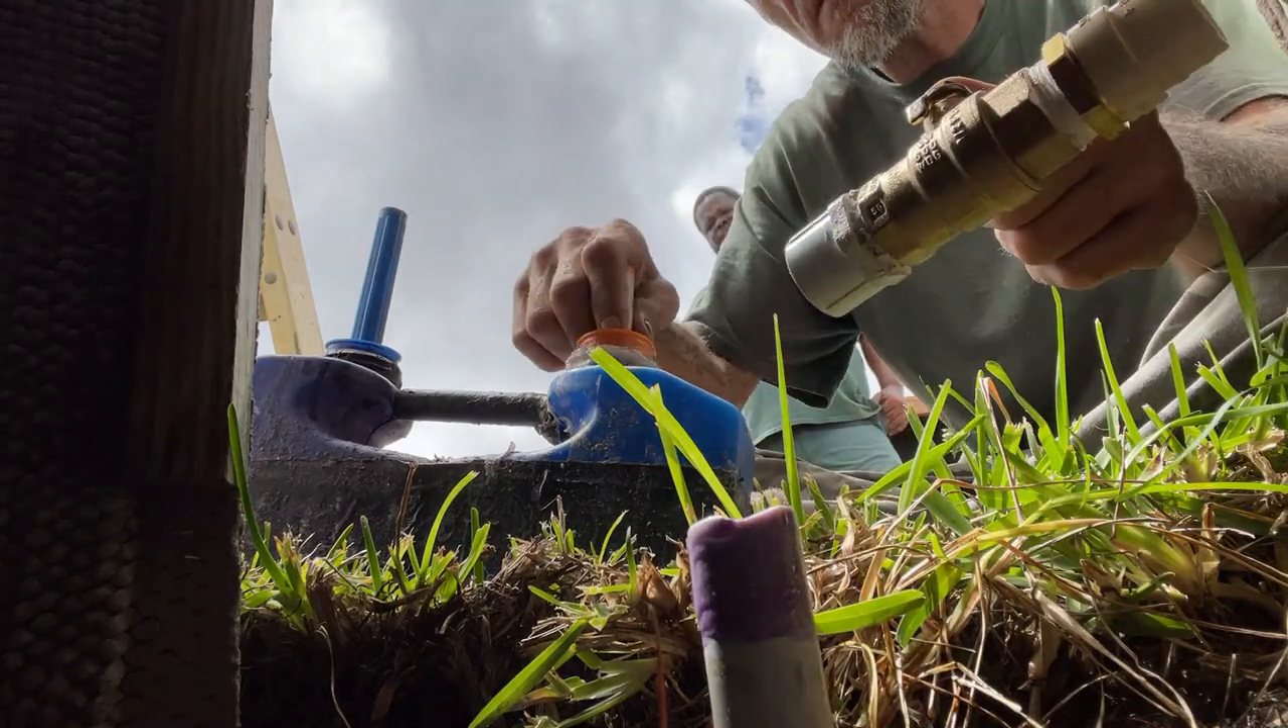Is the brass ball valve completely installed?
No.